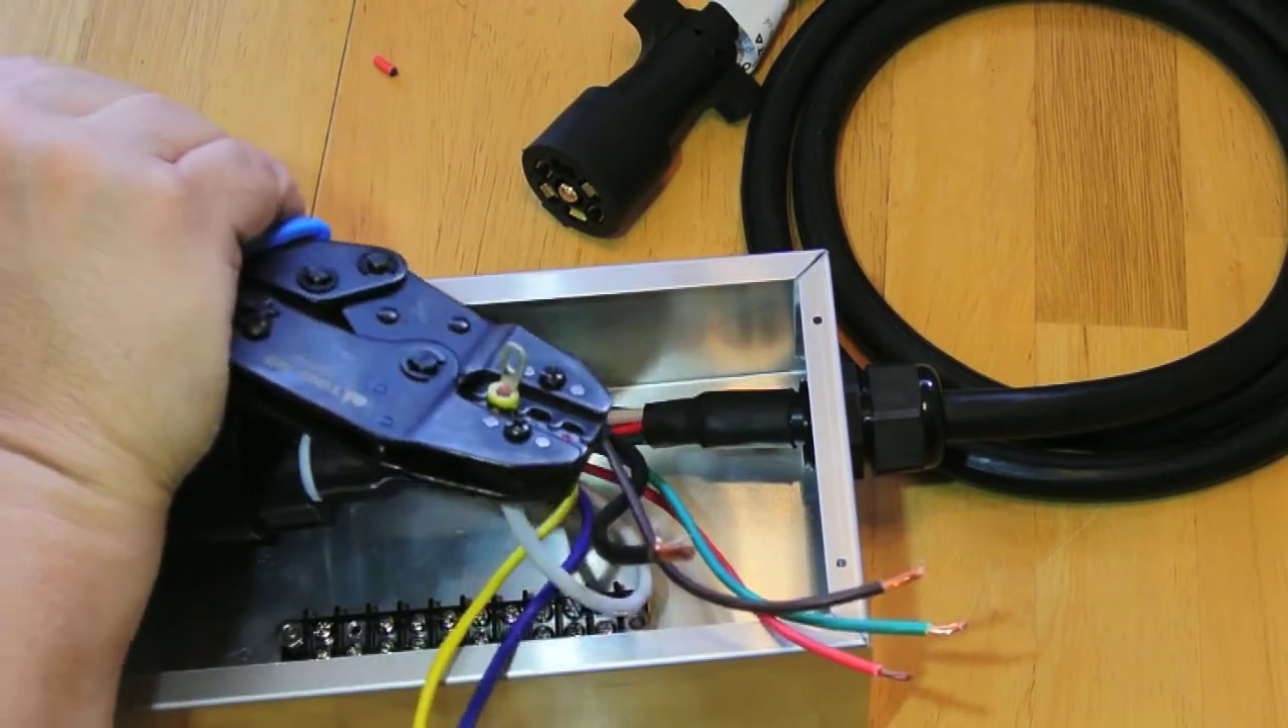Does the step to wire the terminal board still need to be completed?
Yes.